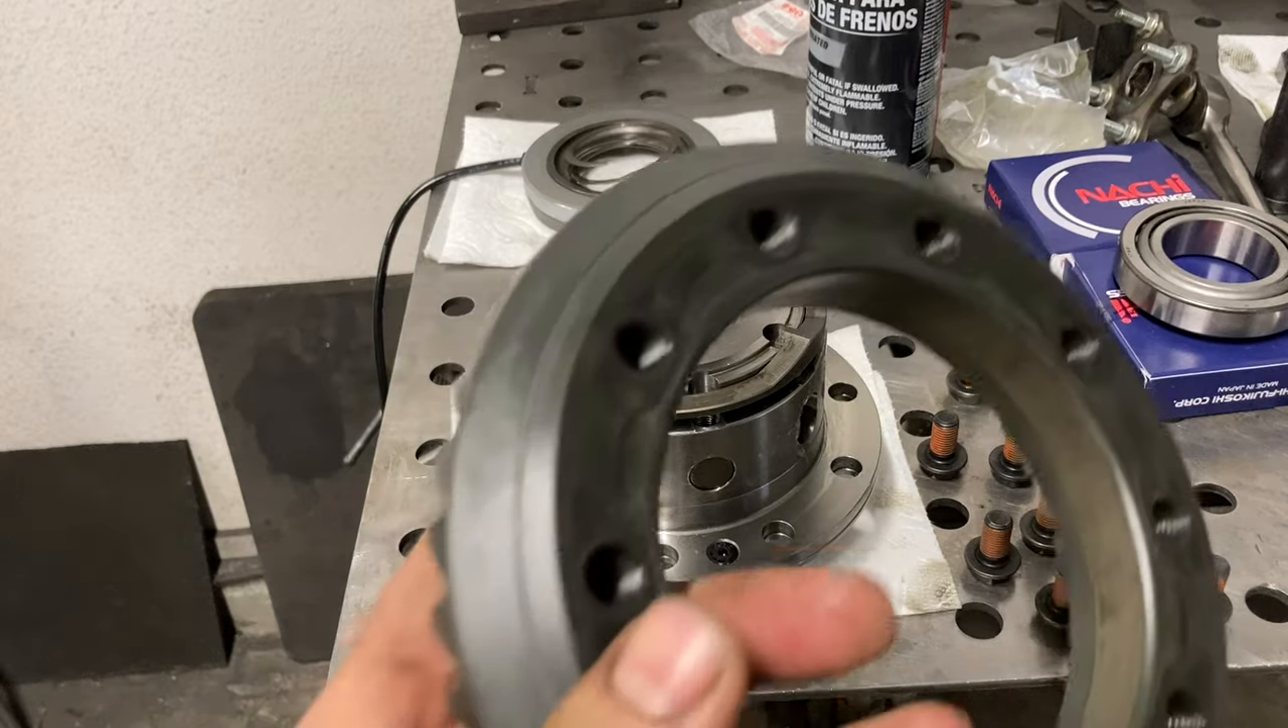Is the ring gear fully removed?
Yes.